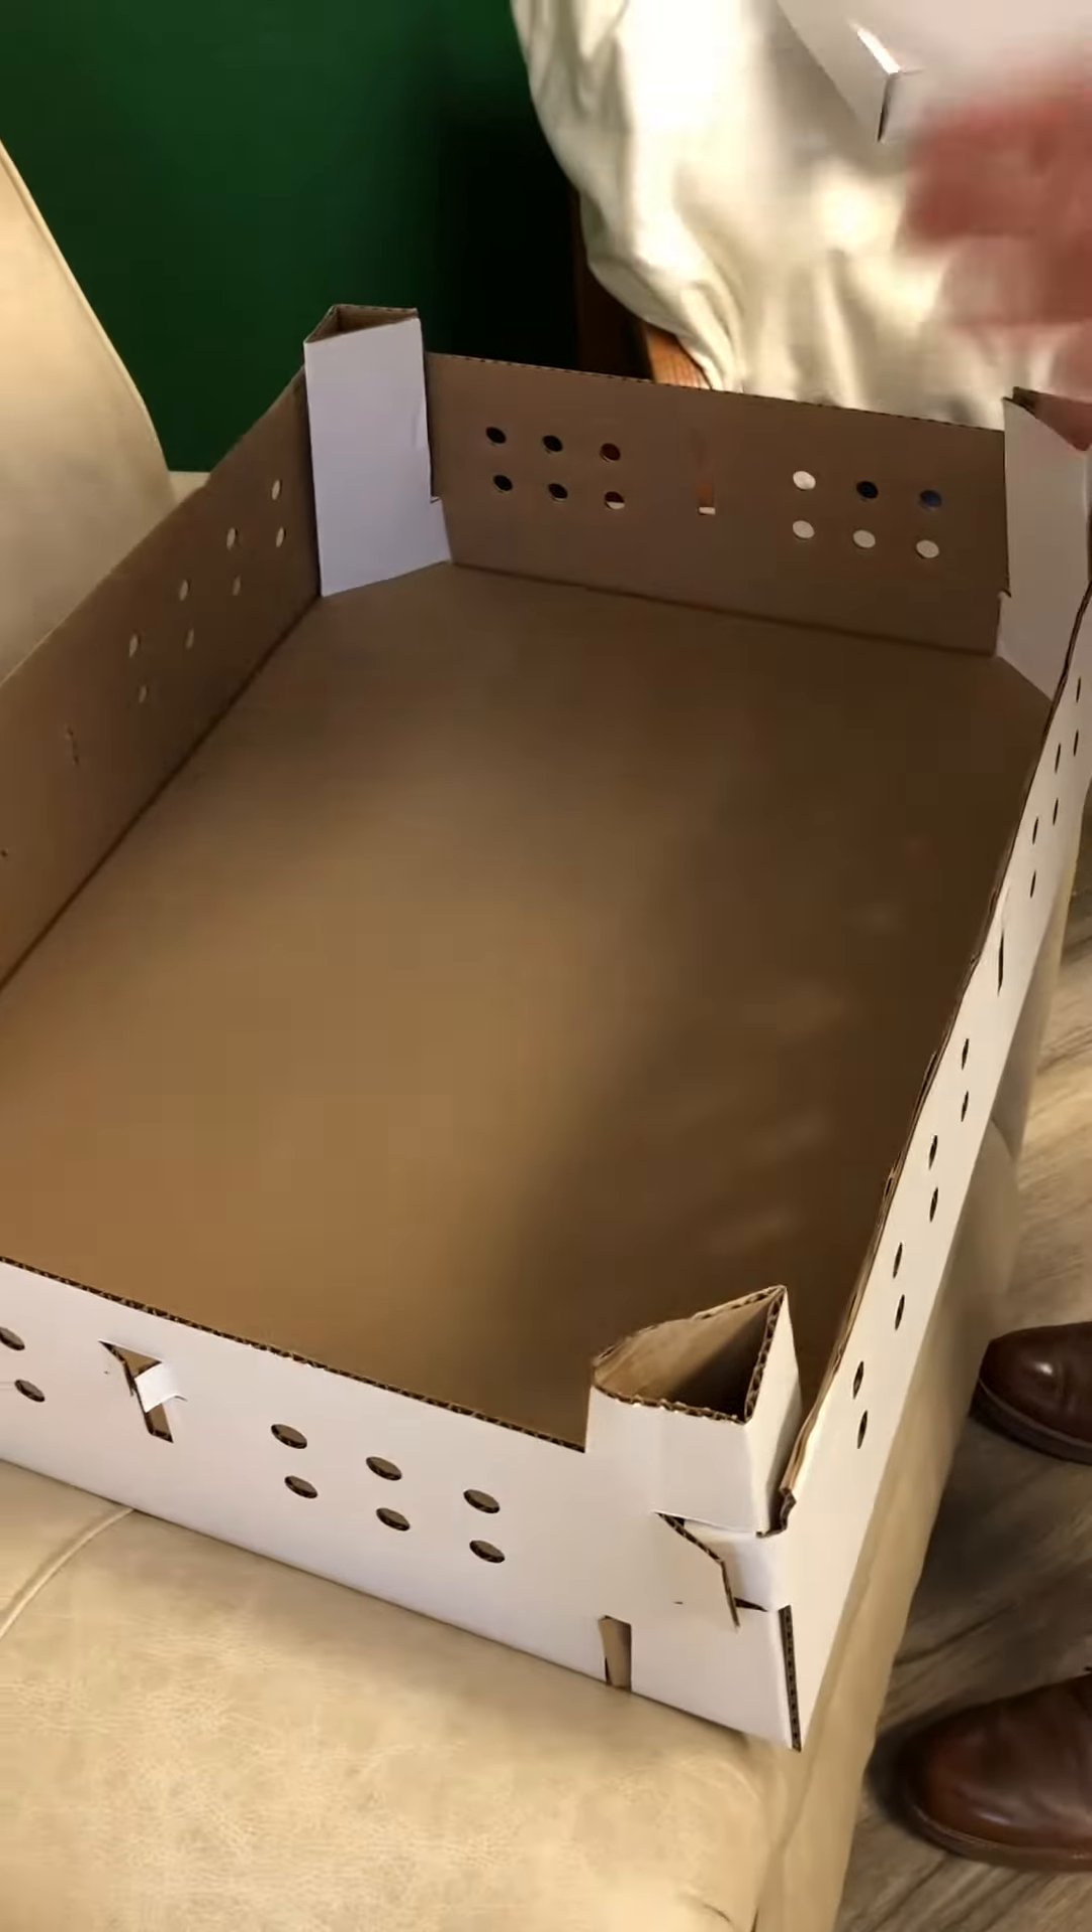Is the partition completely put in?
No.